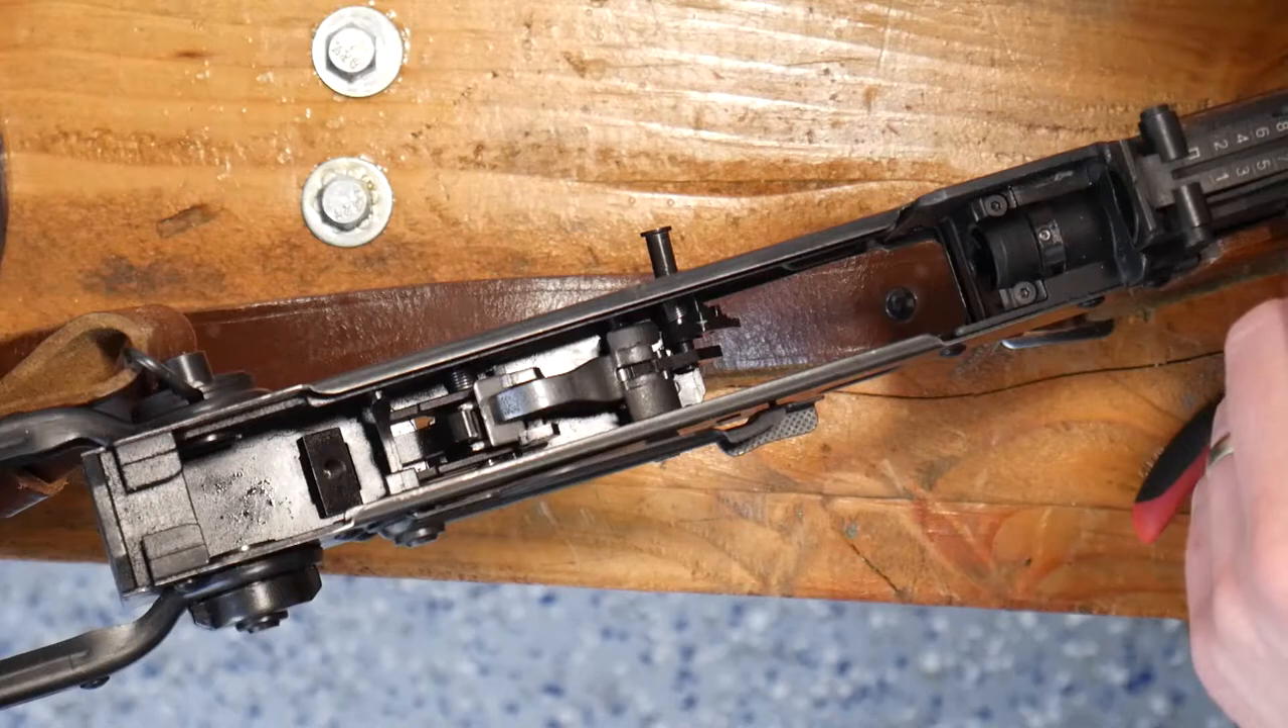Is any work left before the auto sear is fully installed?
Yes.